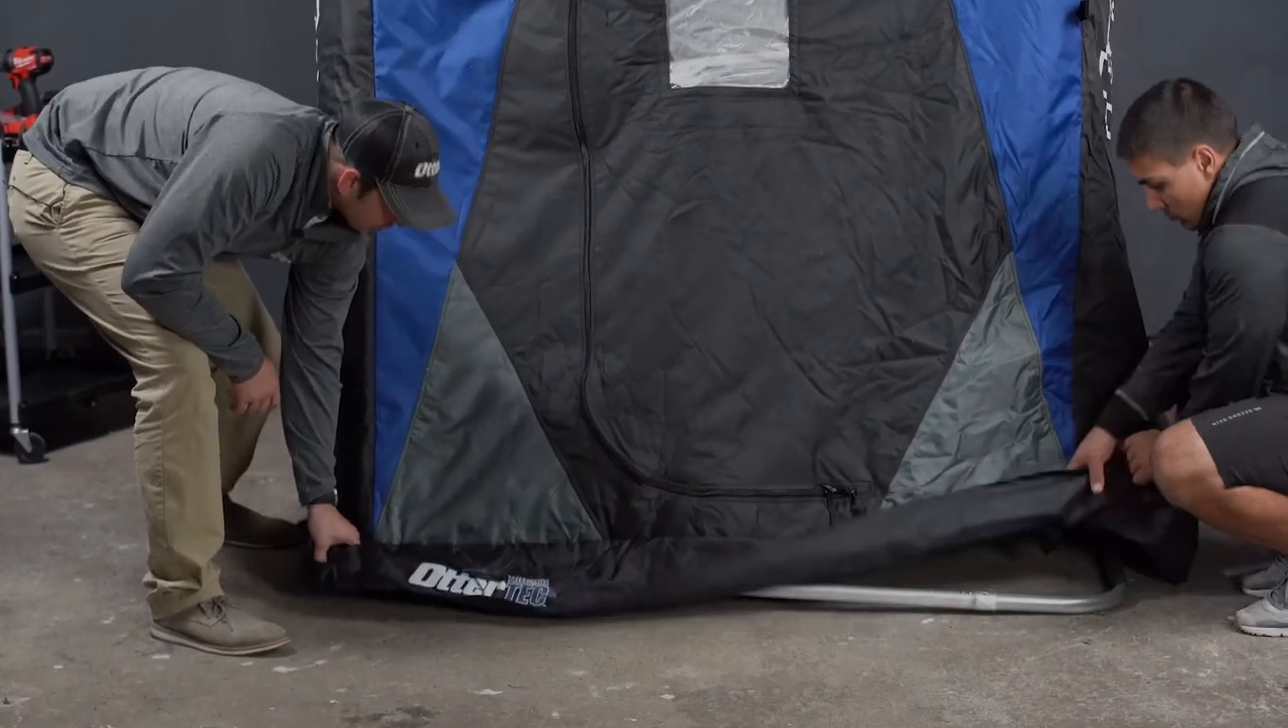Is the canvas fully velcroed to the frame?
No.